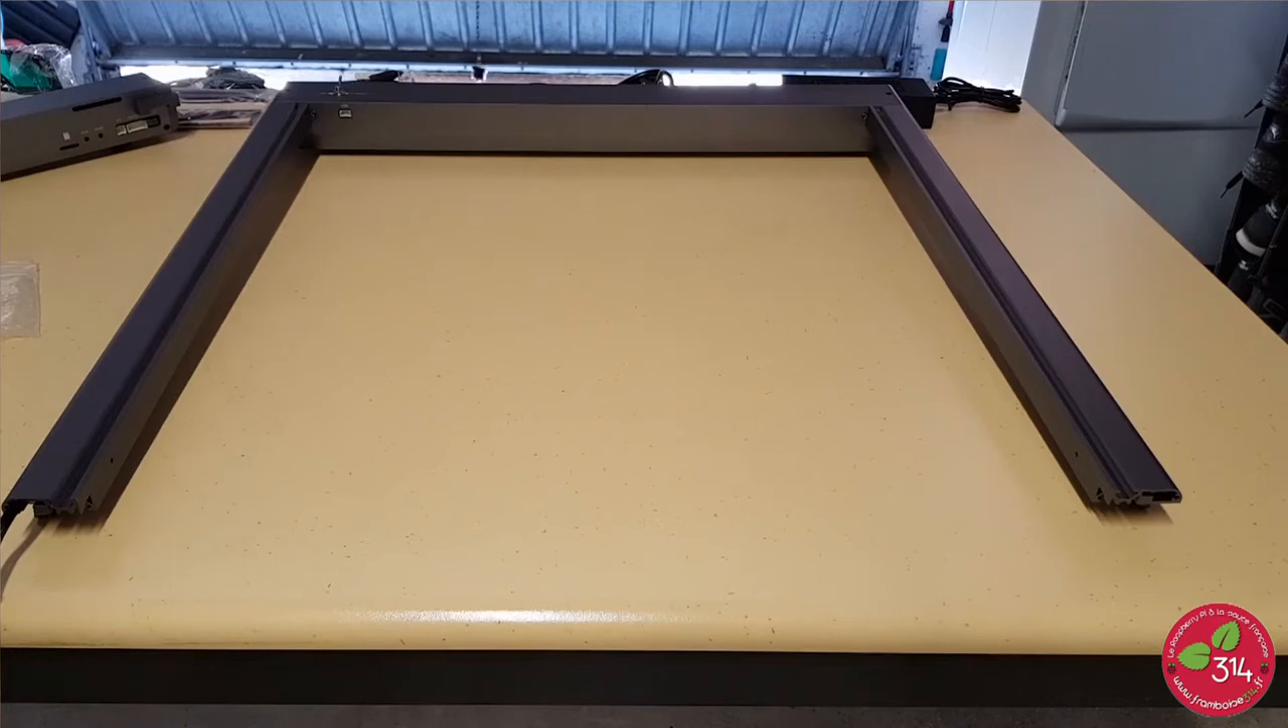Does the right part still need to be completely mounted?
No.